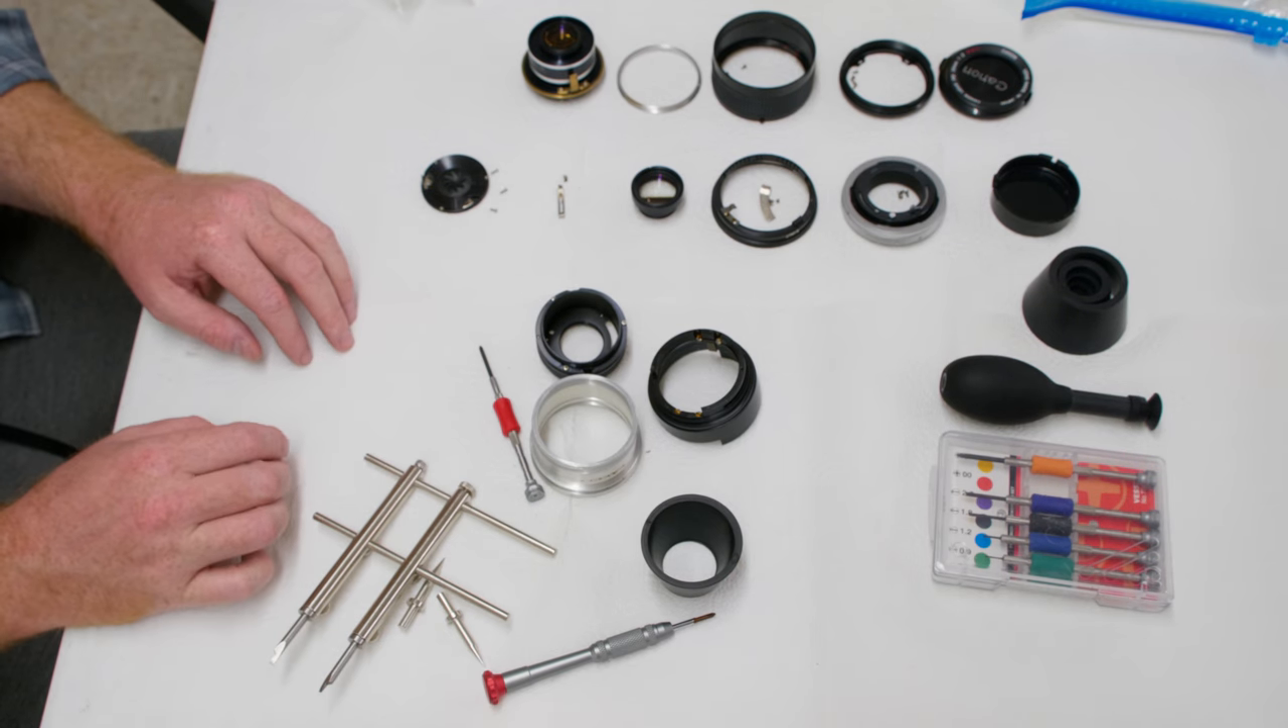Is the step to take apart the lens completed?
Yes.